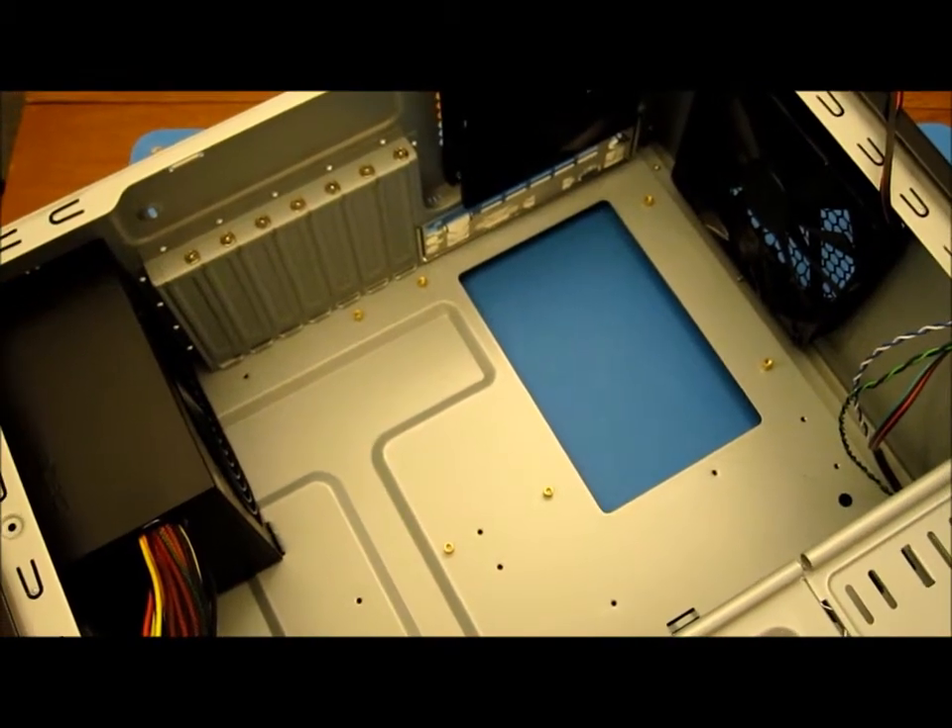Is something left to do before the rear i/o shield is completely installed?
No.